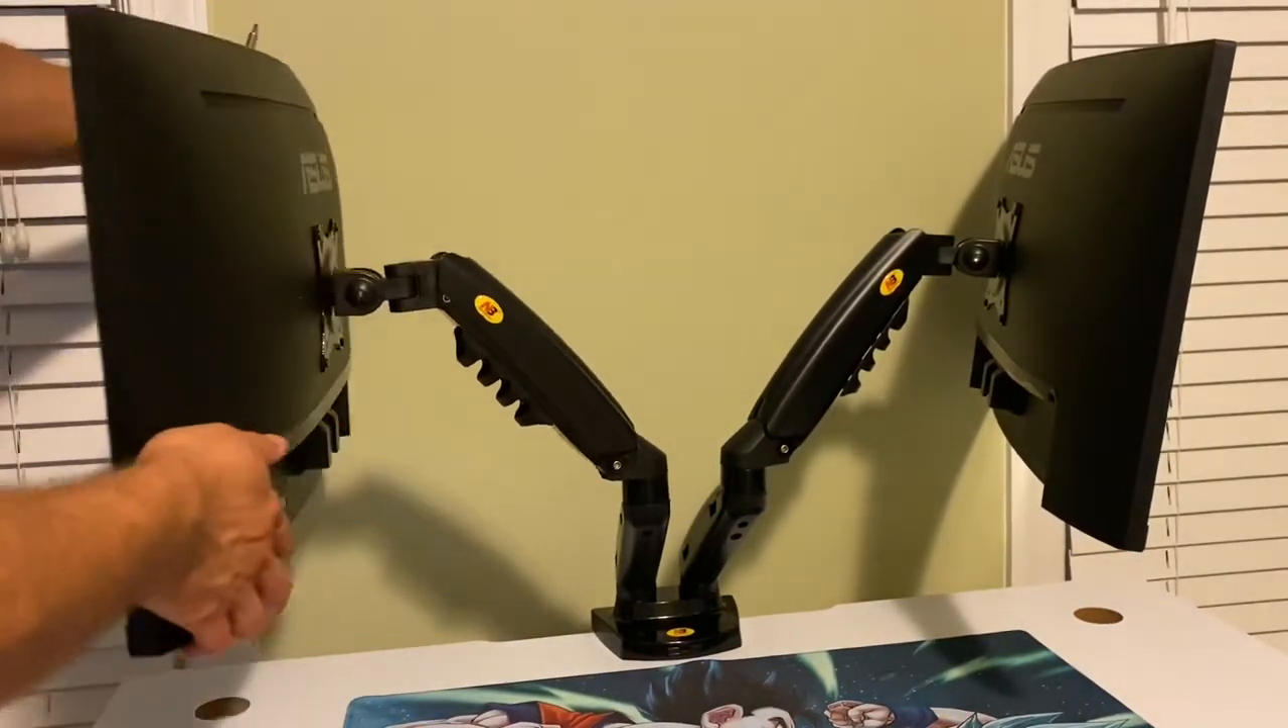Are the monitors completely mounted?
Yes.